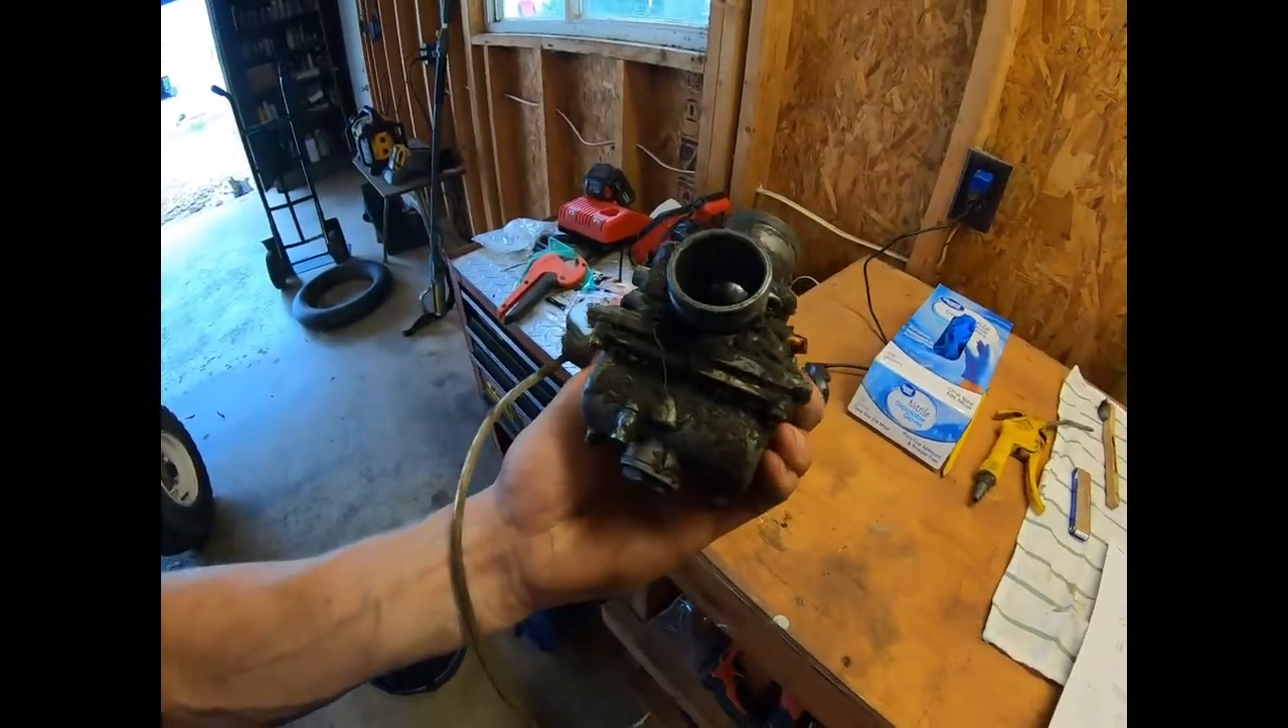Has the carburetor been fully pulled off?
Yes.